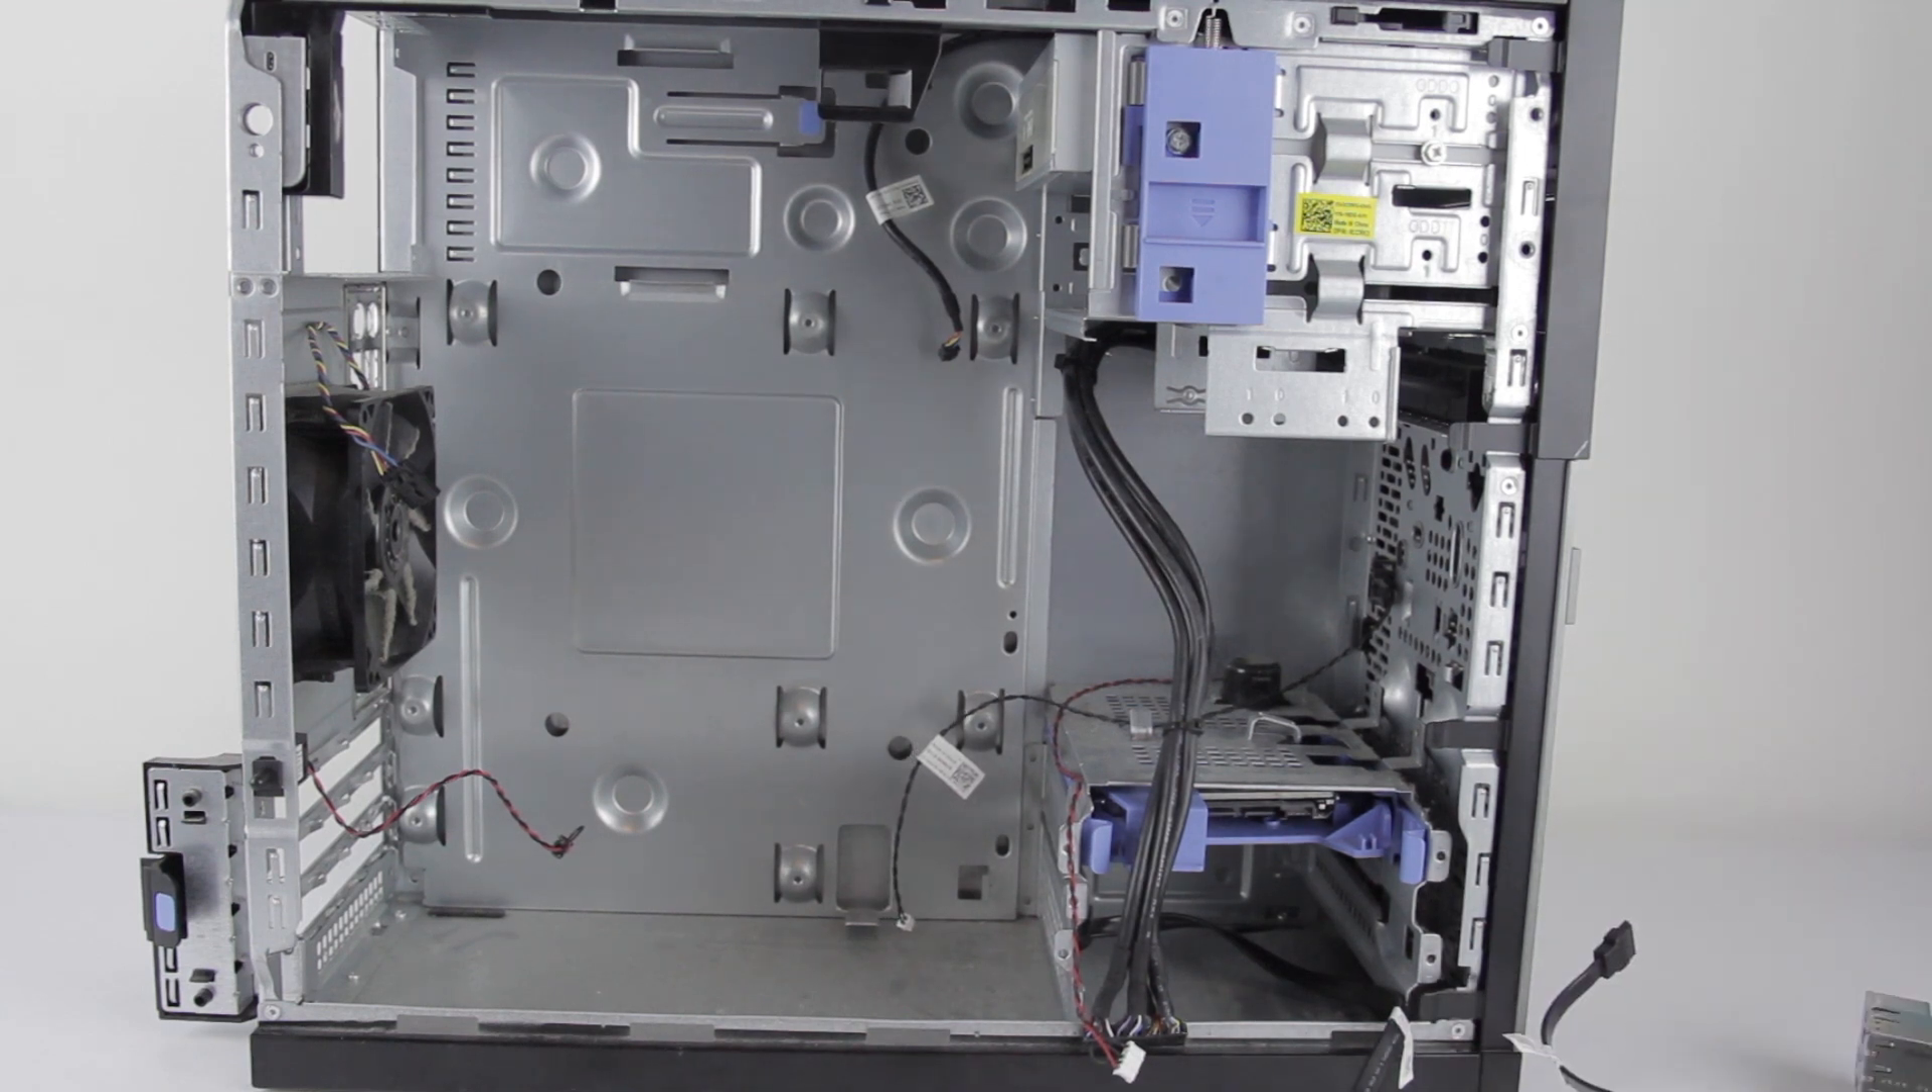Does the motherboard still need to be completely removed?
No.